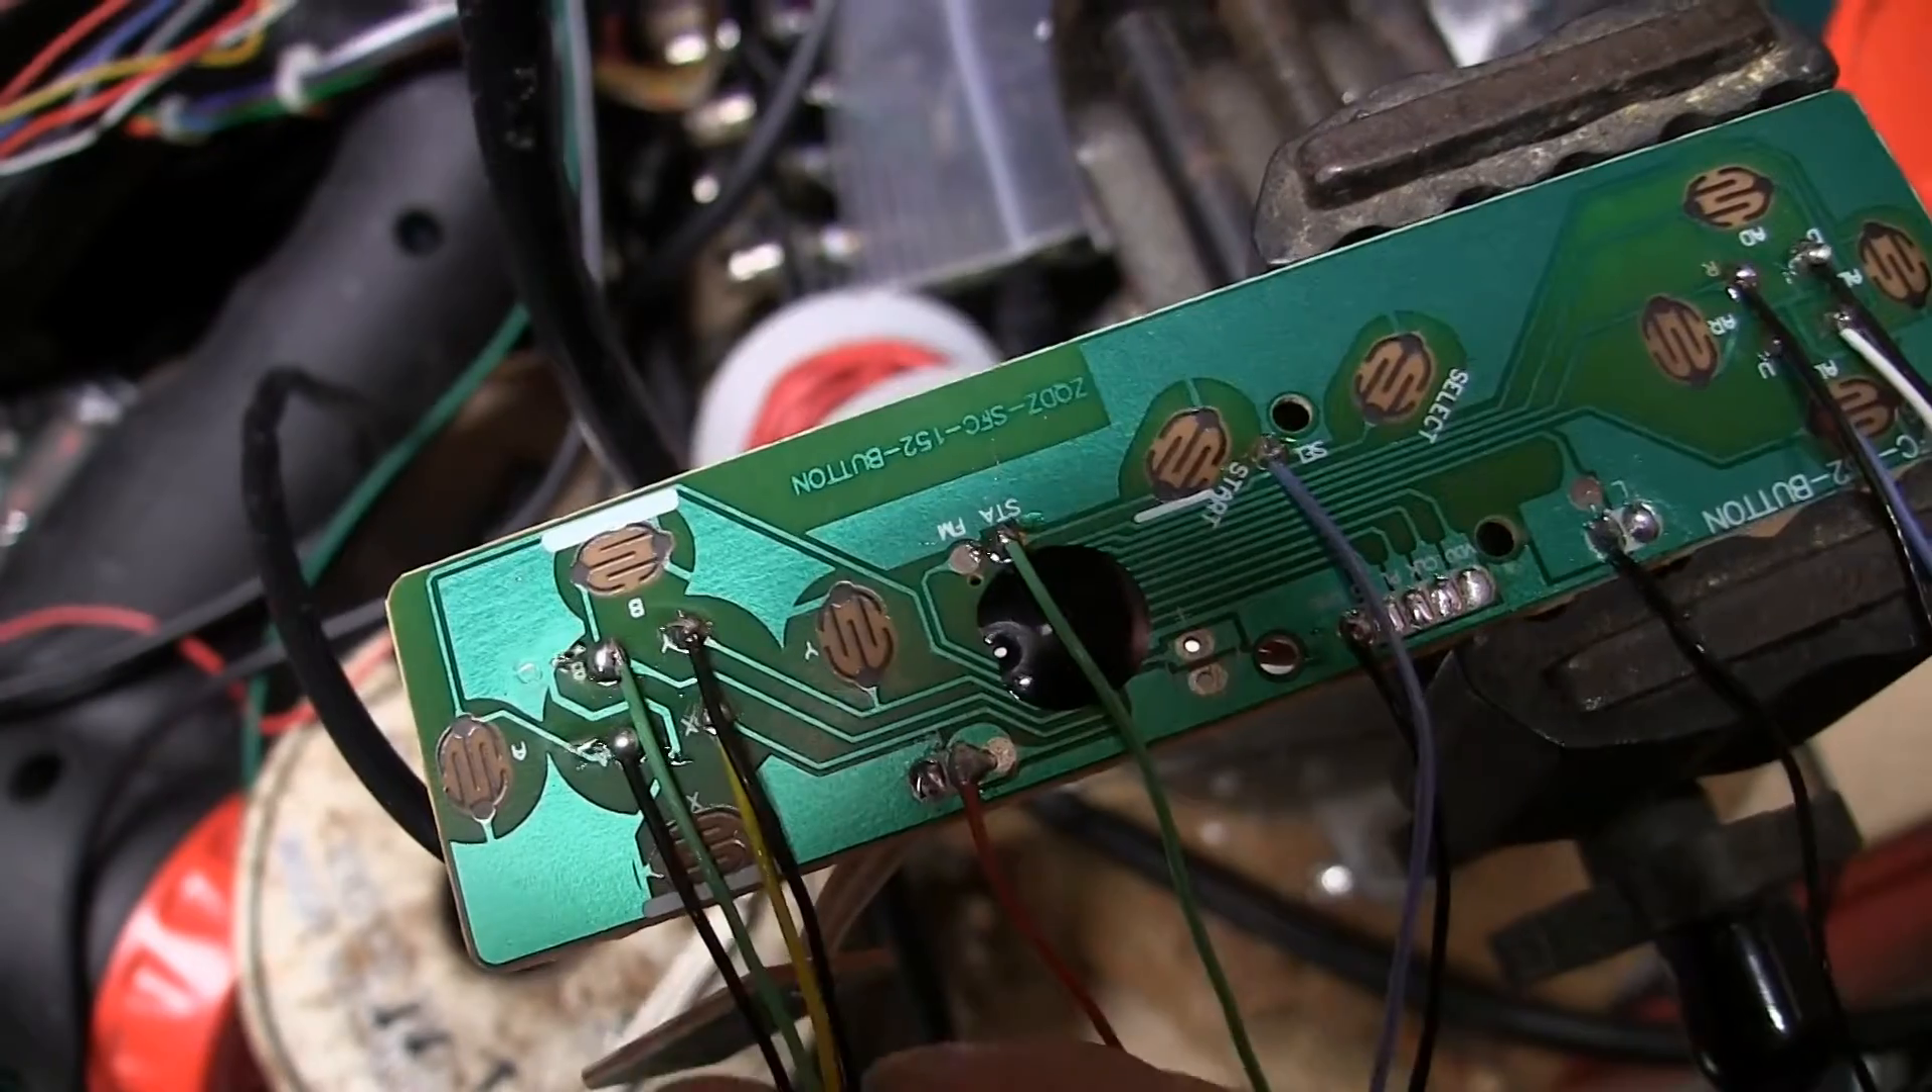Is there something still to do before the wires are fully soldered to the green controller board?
No.